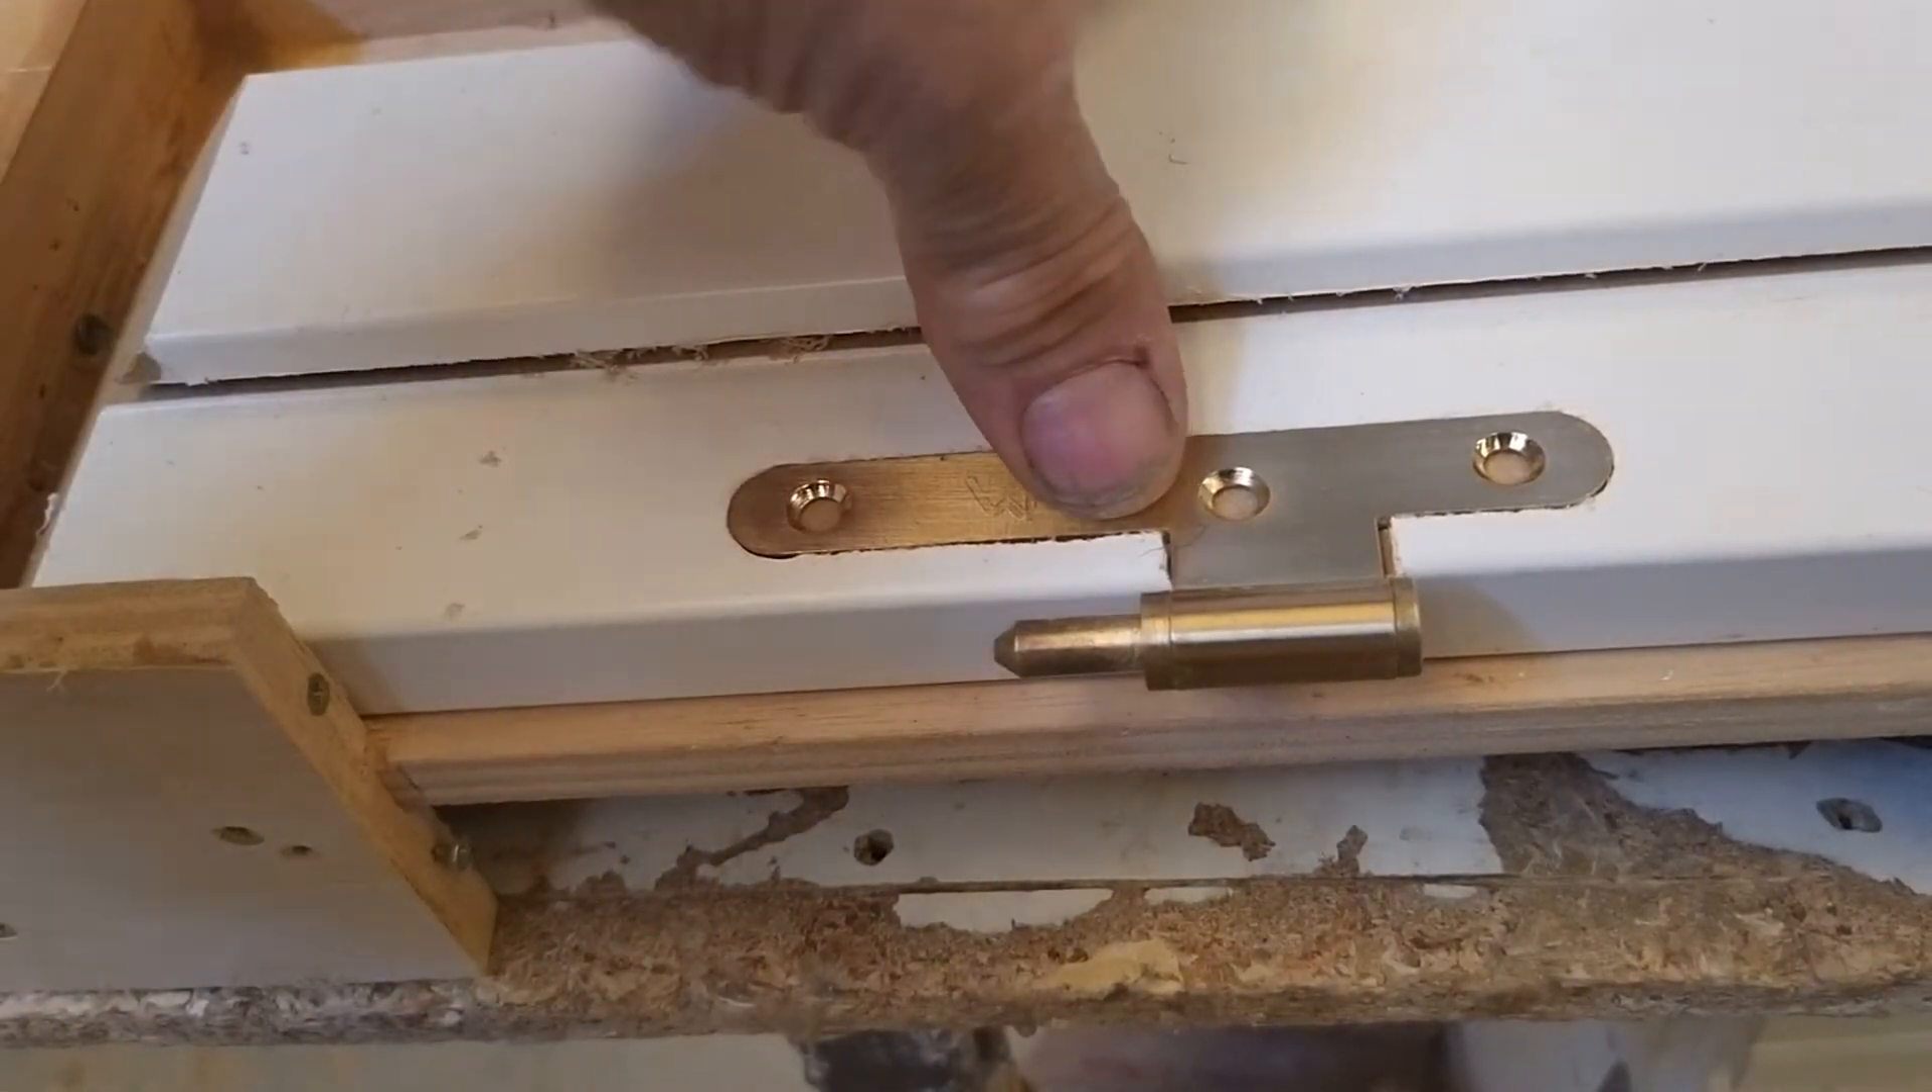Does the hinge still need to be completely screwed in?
Yes.